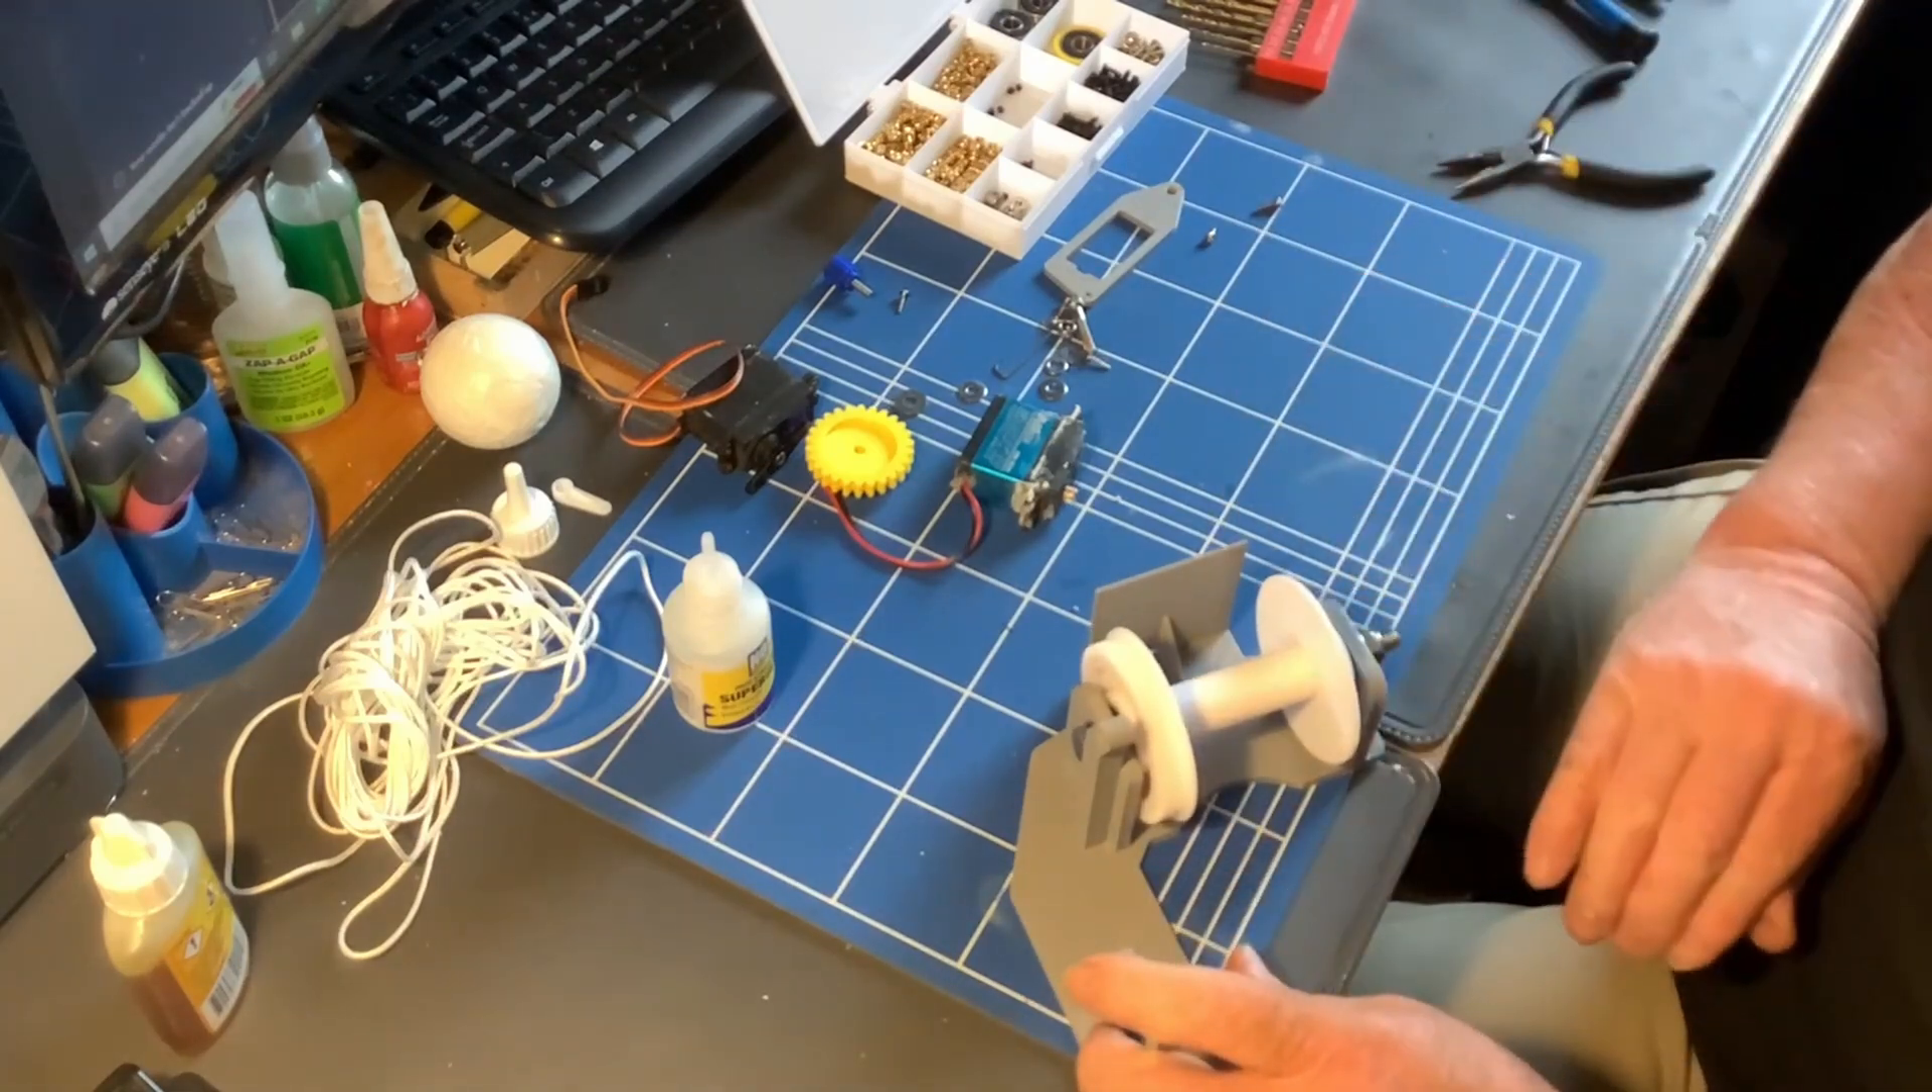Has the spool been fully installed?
Yes.